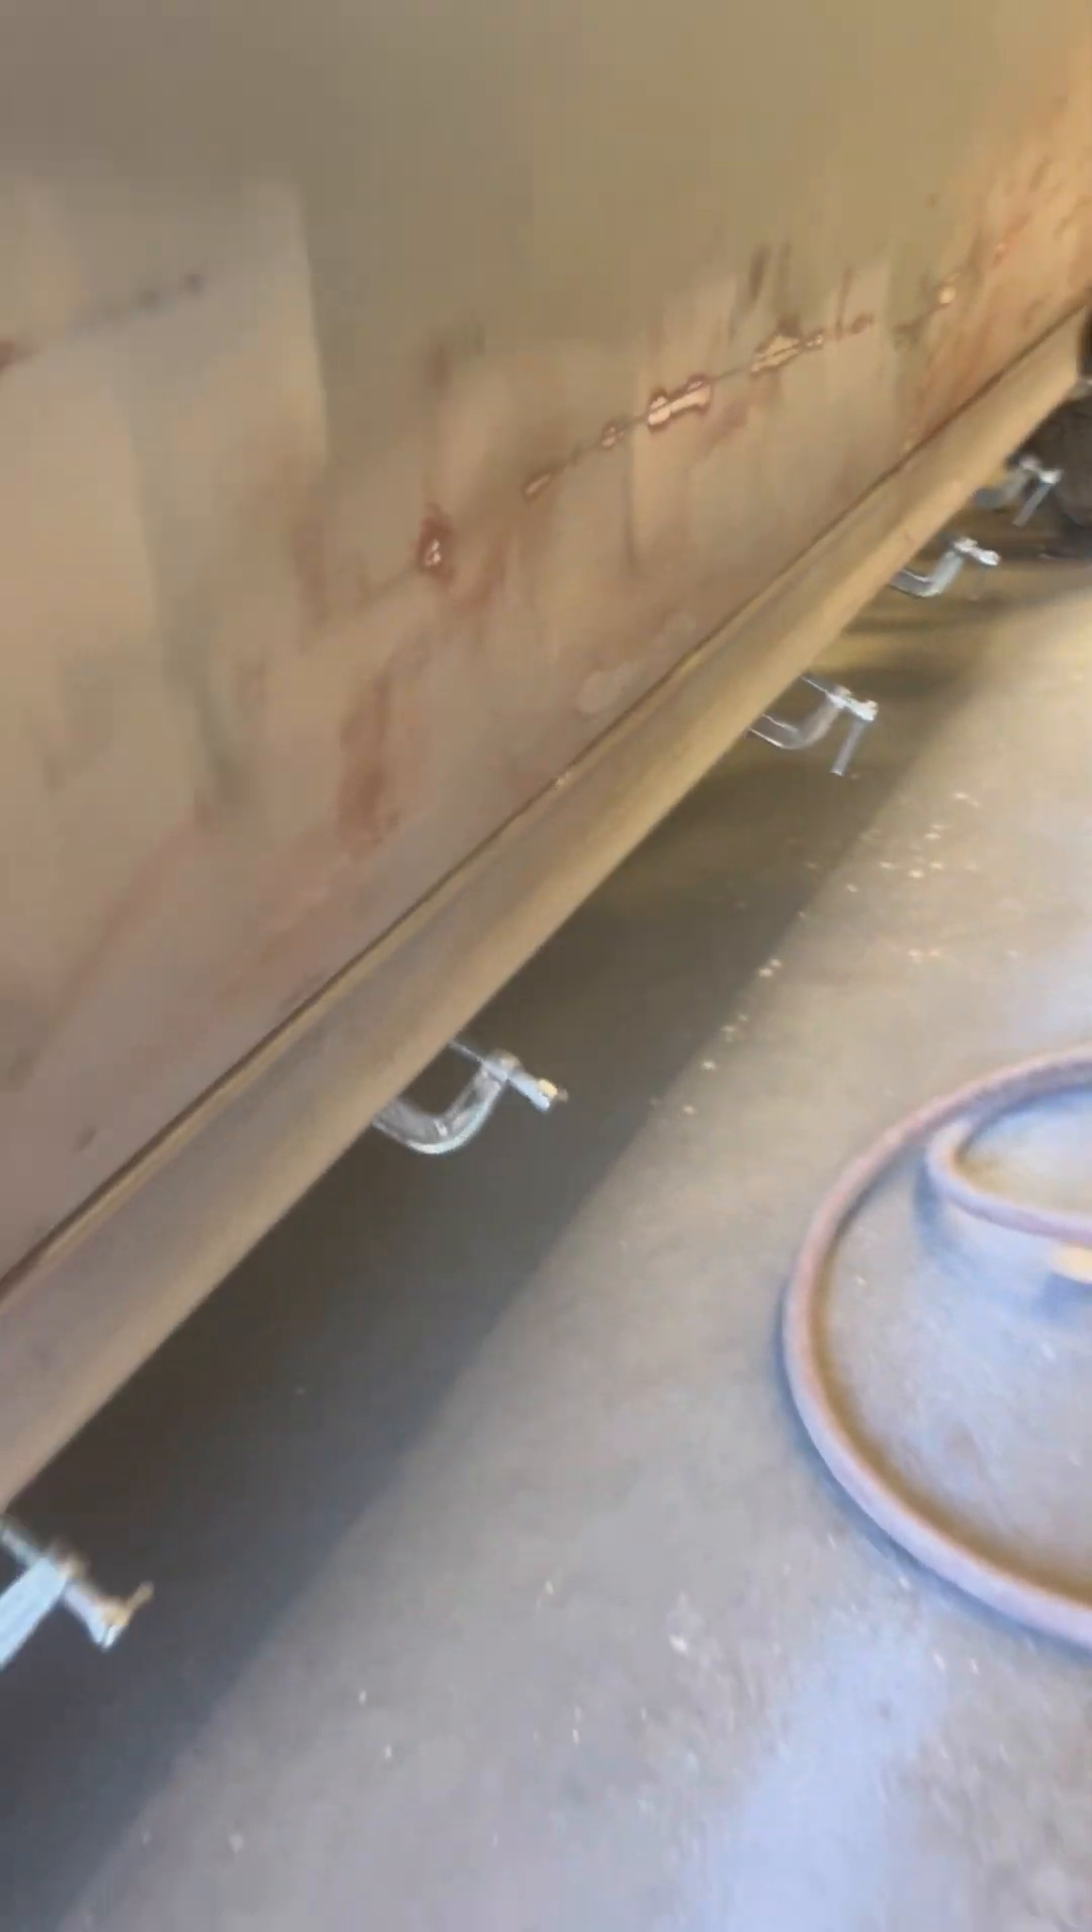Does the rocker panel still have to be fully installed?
Yes.